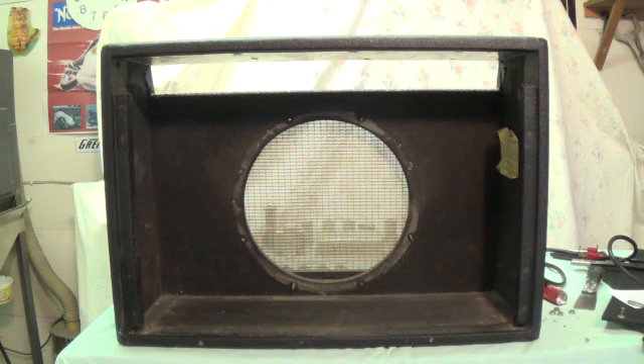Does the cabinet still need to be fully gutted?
No.